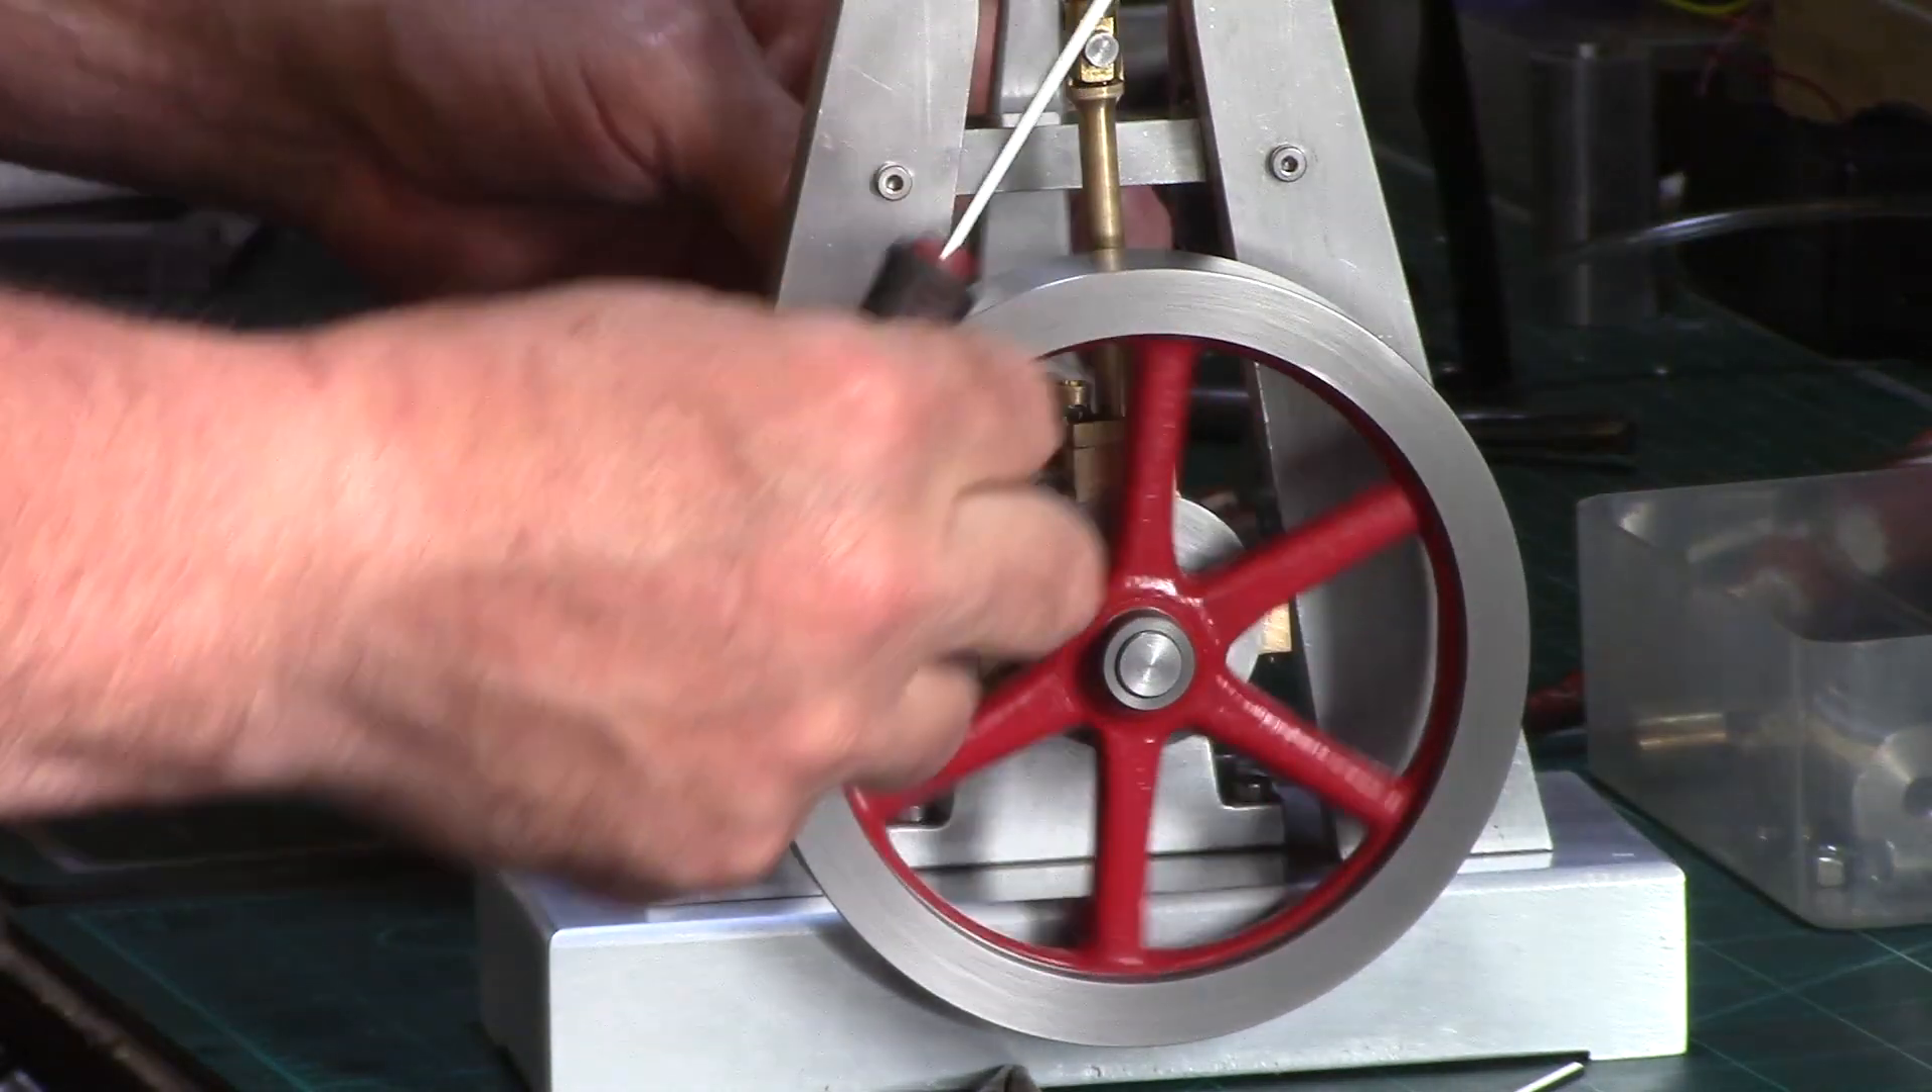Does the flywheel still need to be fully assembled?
No.